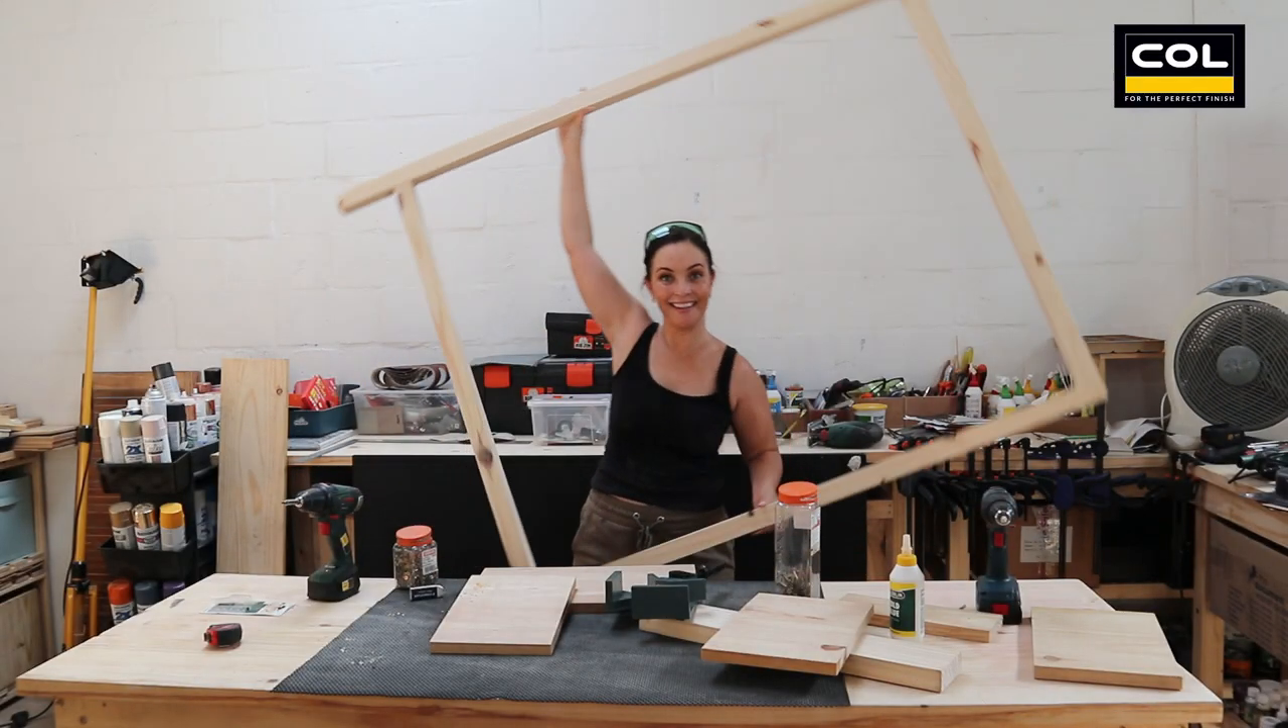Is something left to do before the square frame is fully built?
No.